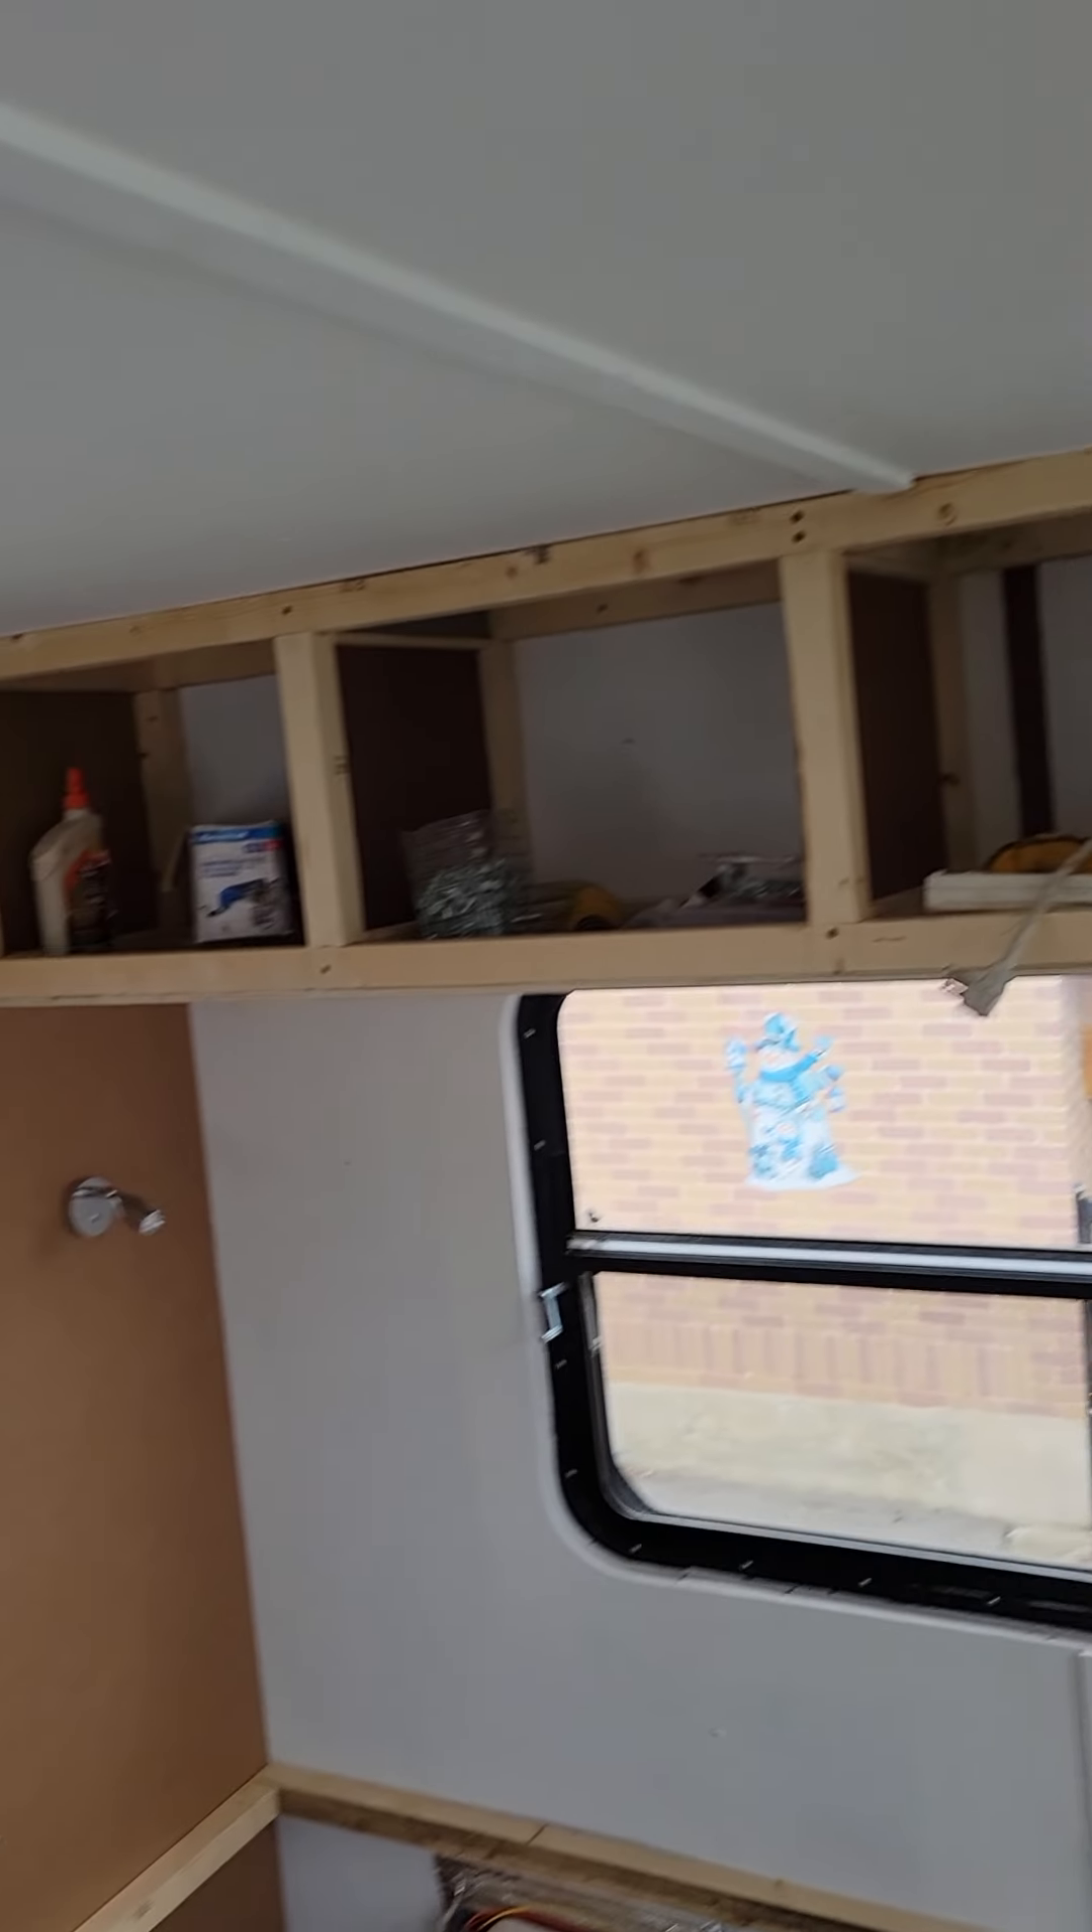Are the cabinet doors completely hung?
No.